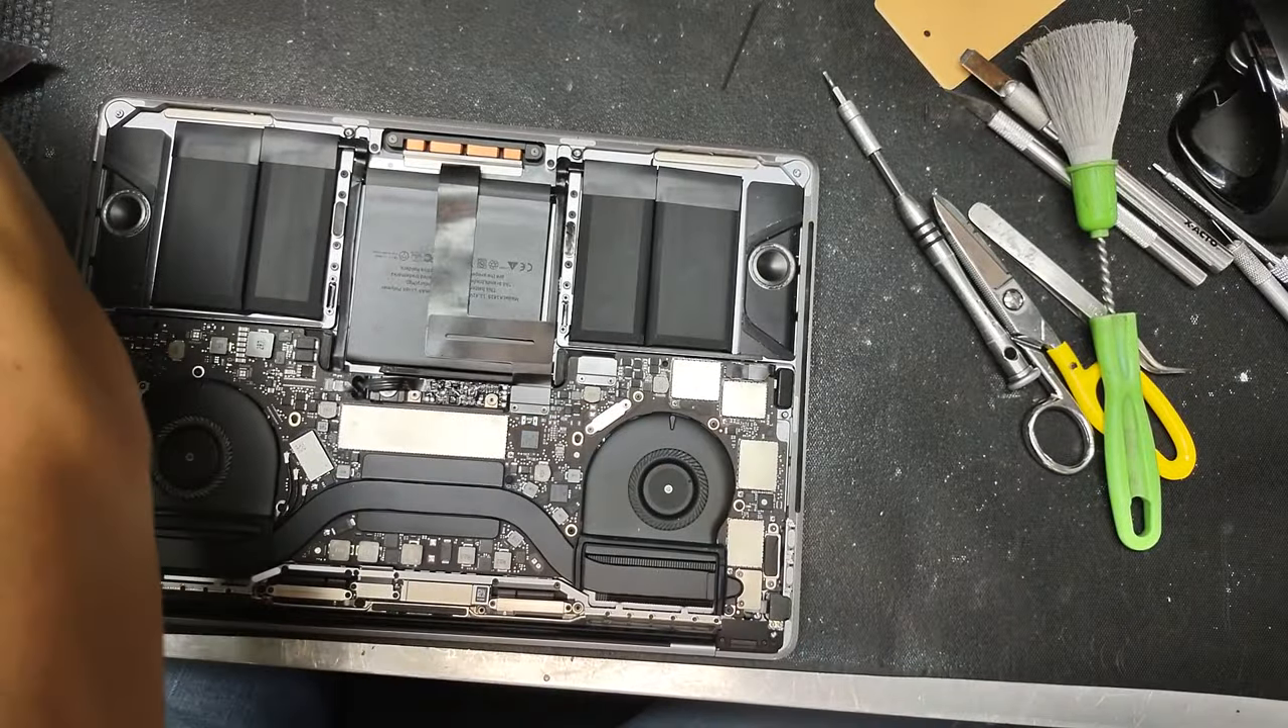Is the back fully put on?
No.